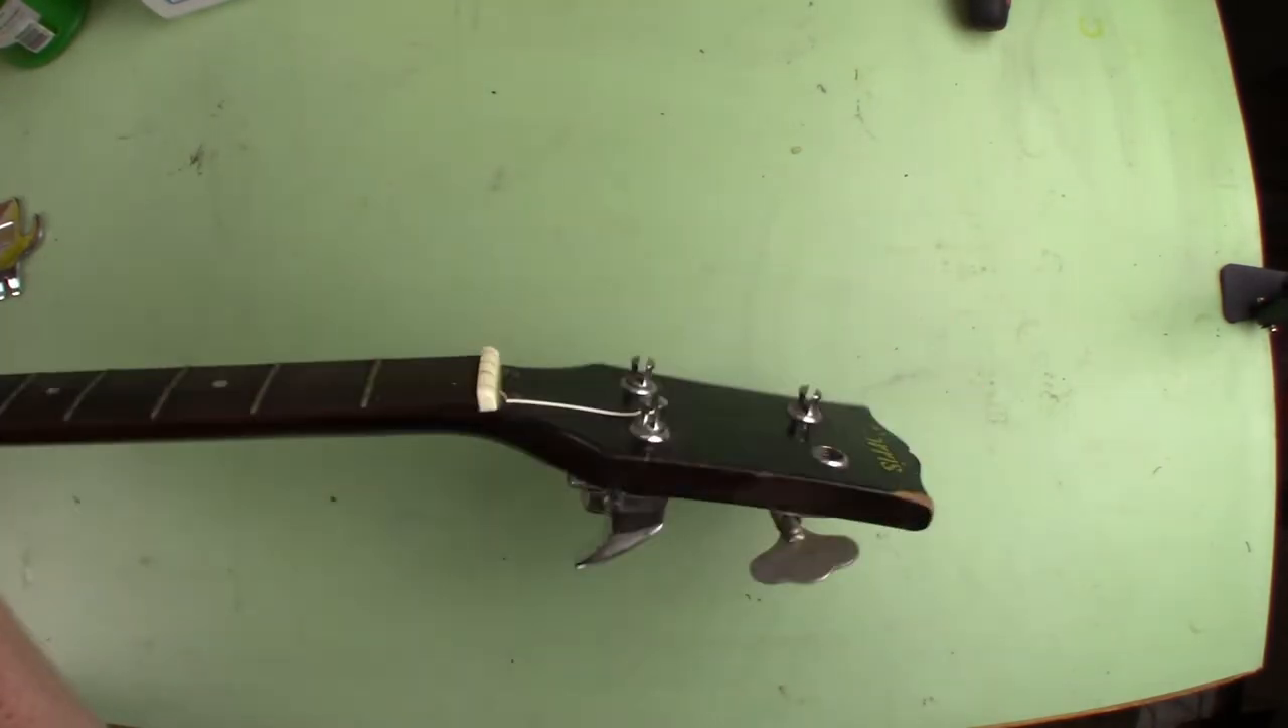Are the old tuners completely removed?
No.